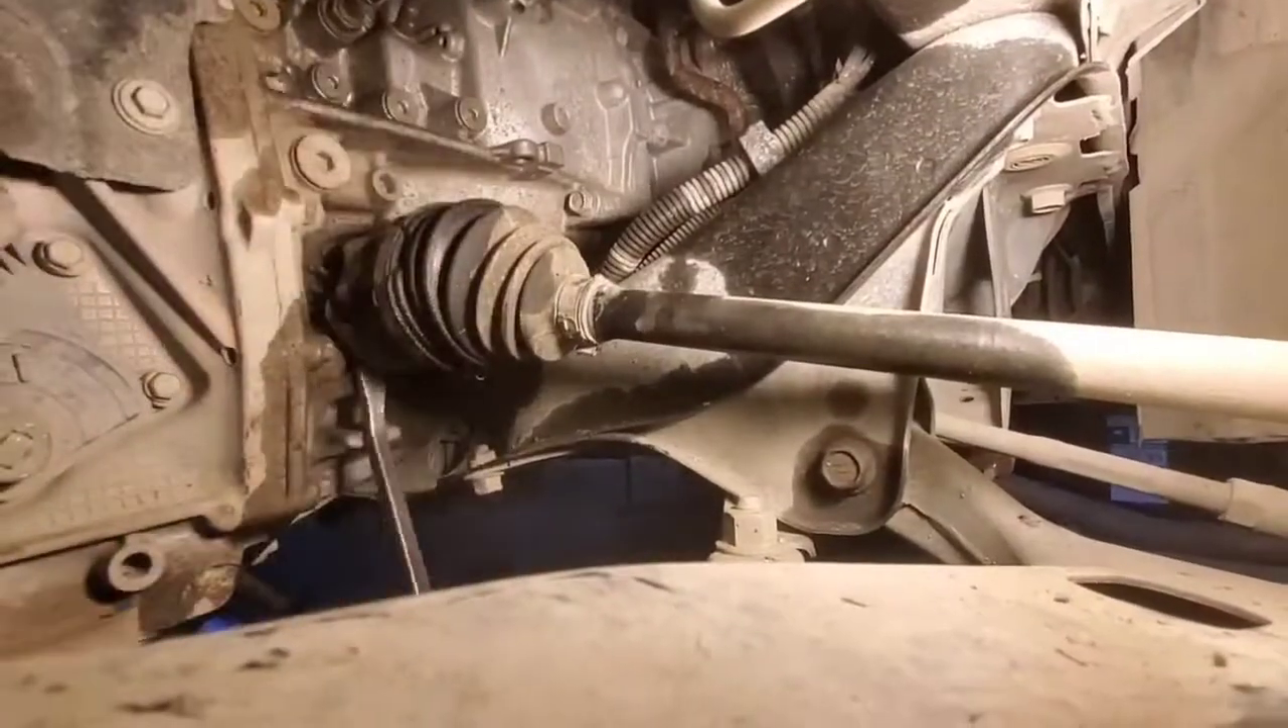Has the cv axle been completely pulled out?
No.